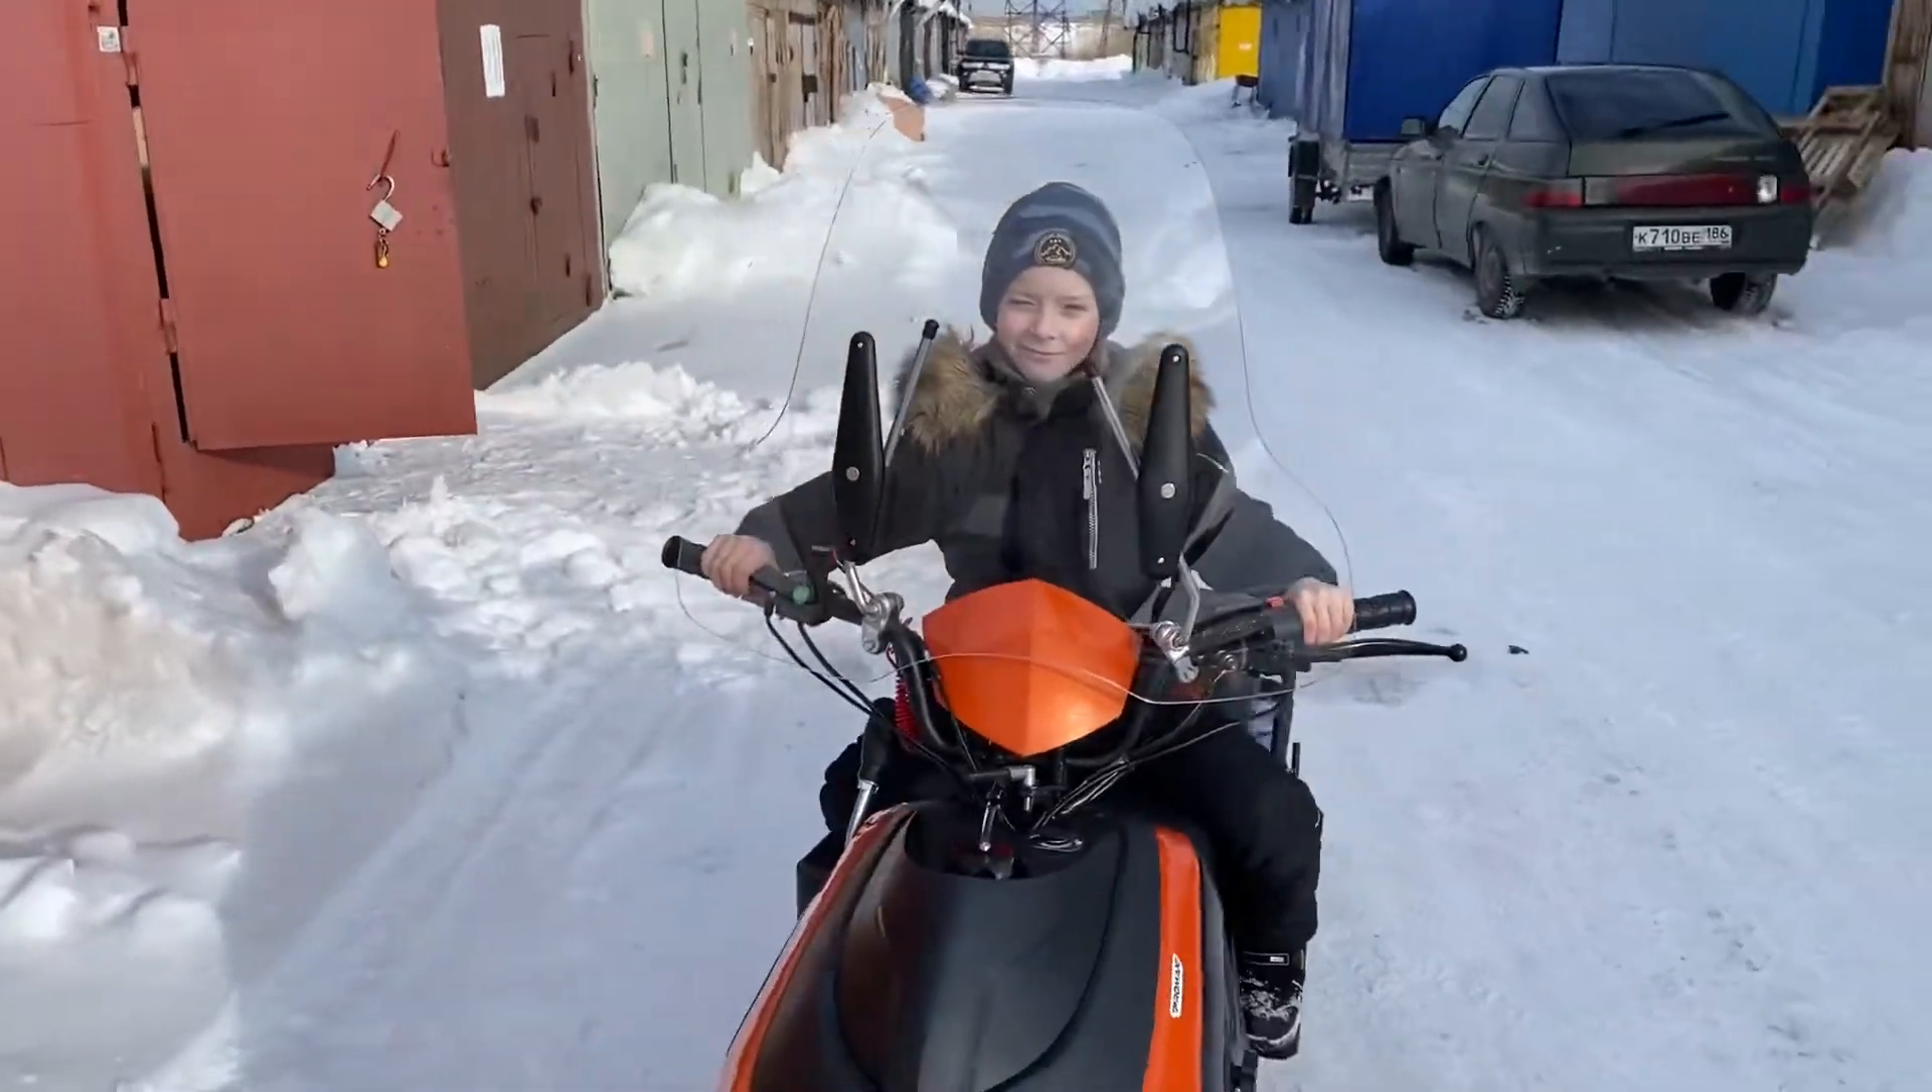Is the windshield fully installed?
Yes.